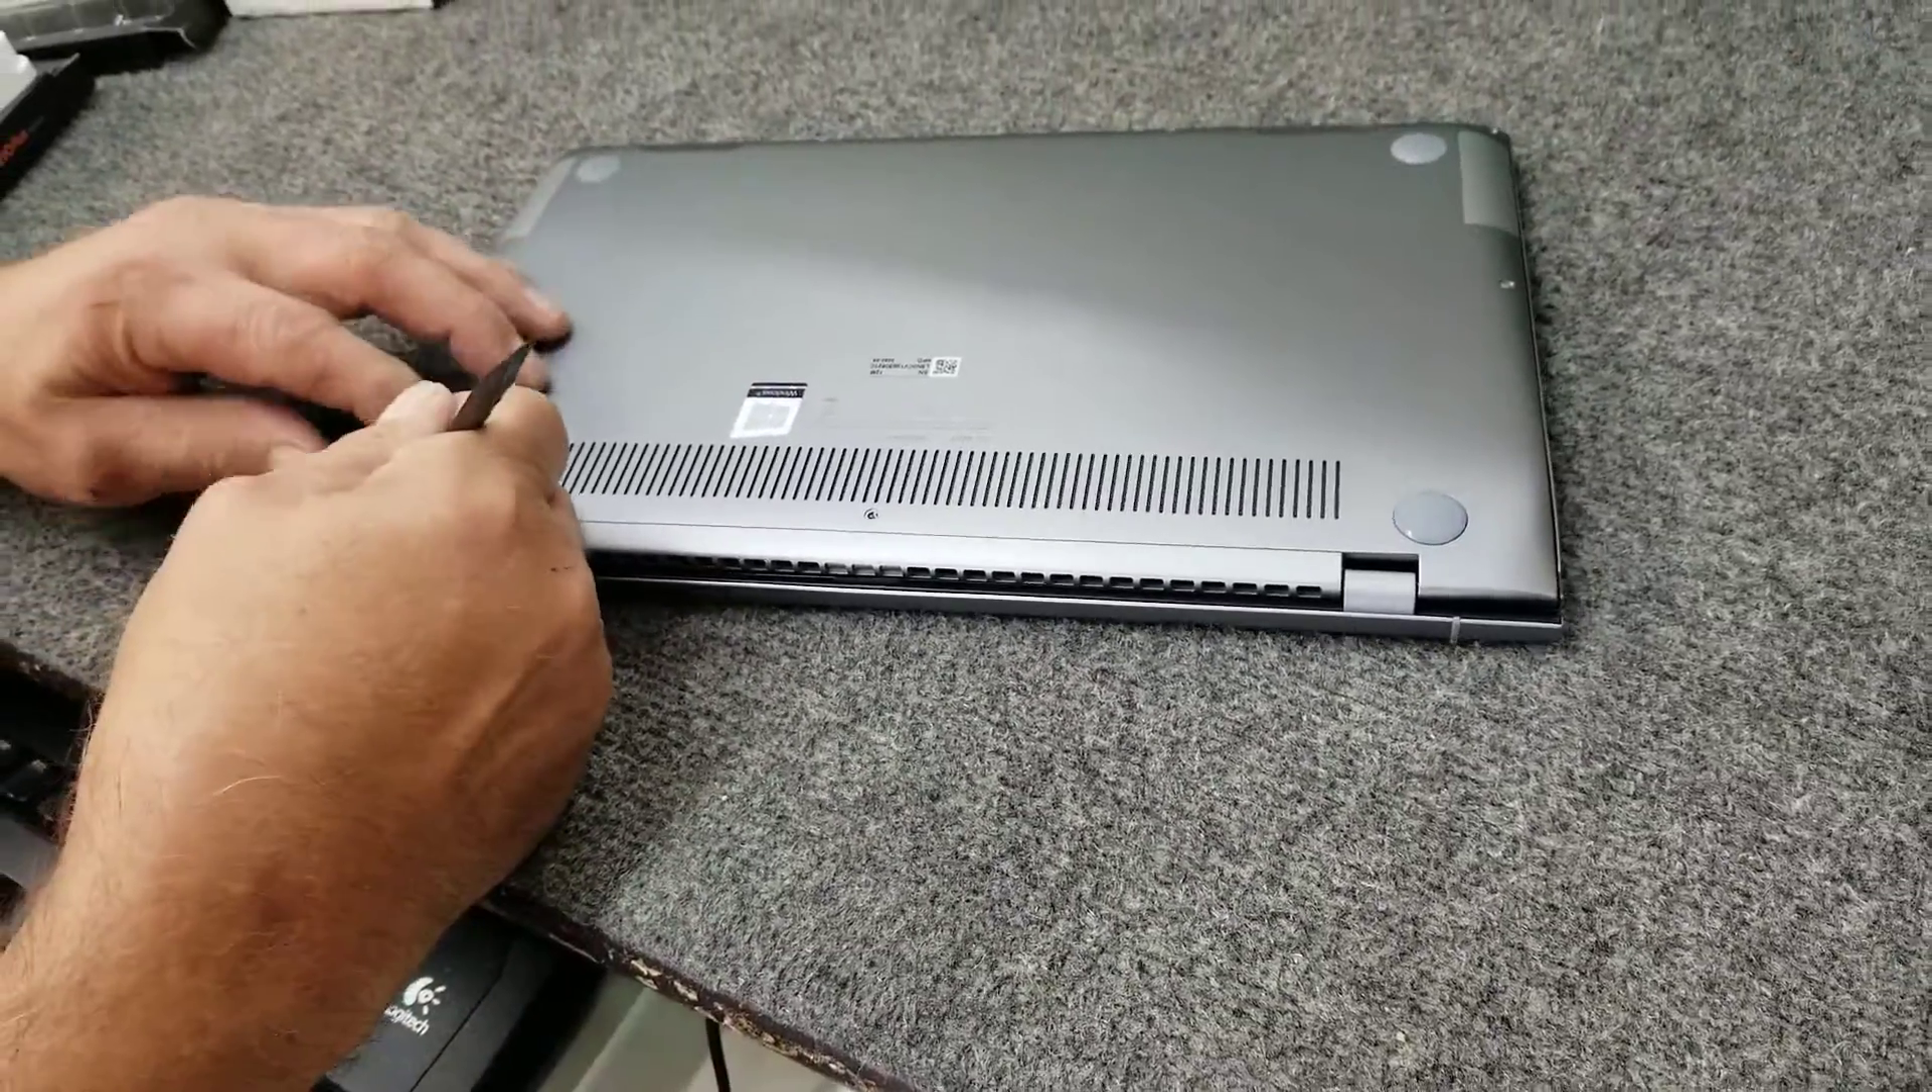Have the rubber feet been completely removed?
No.